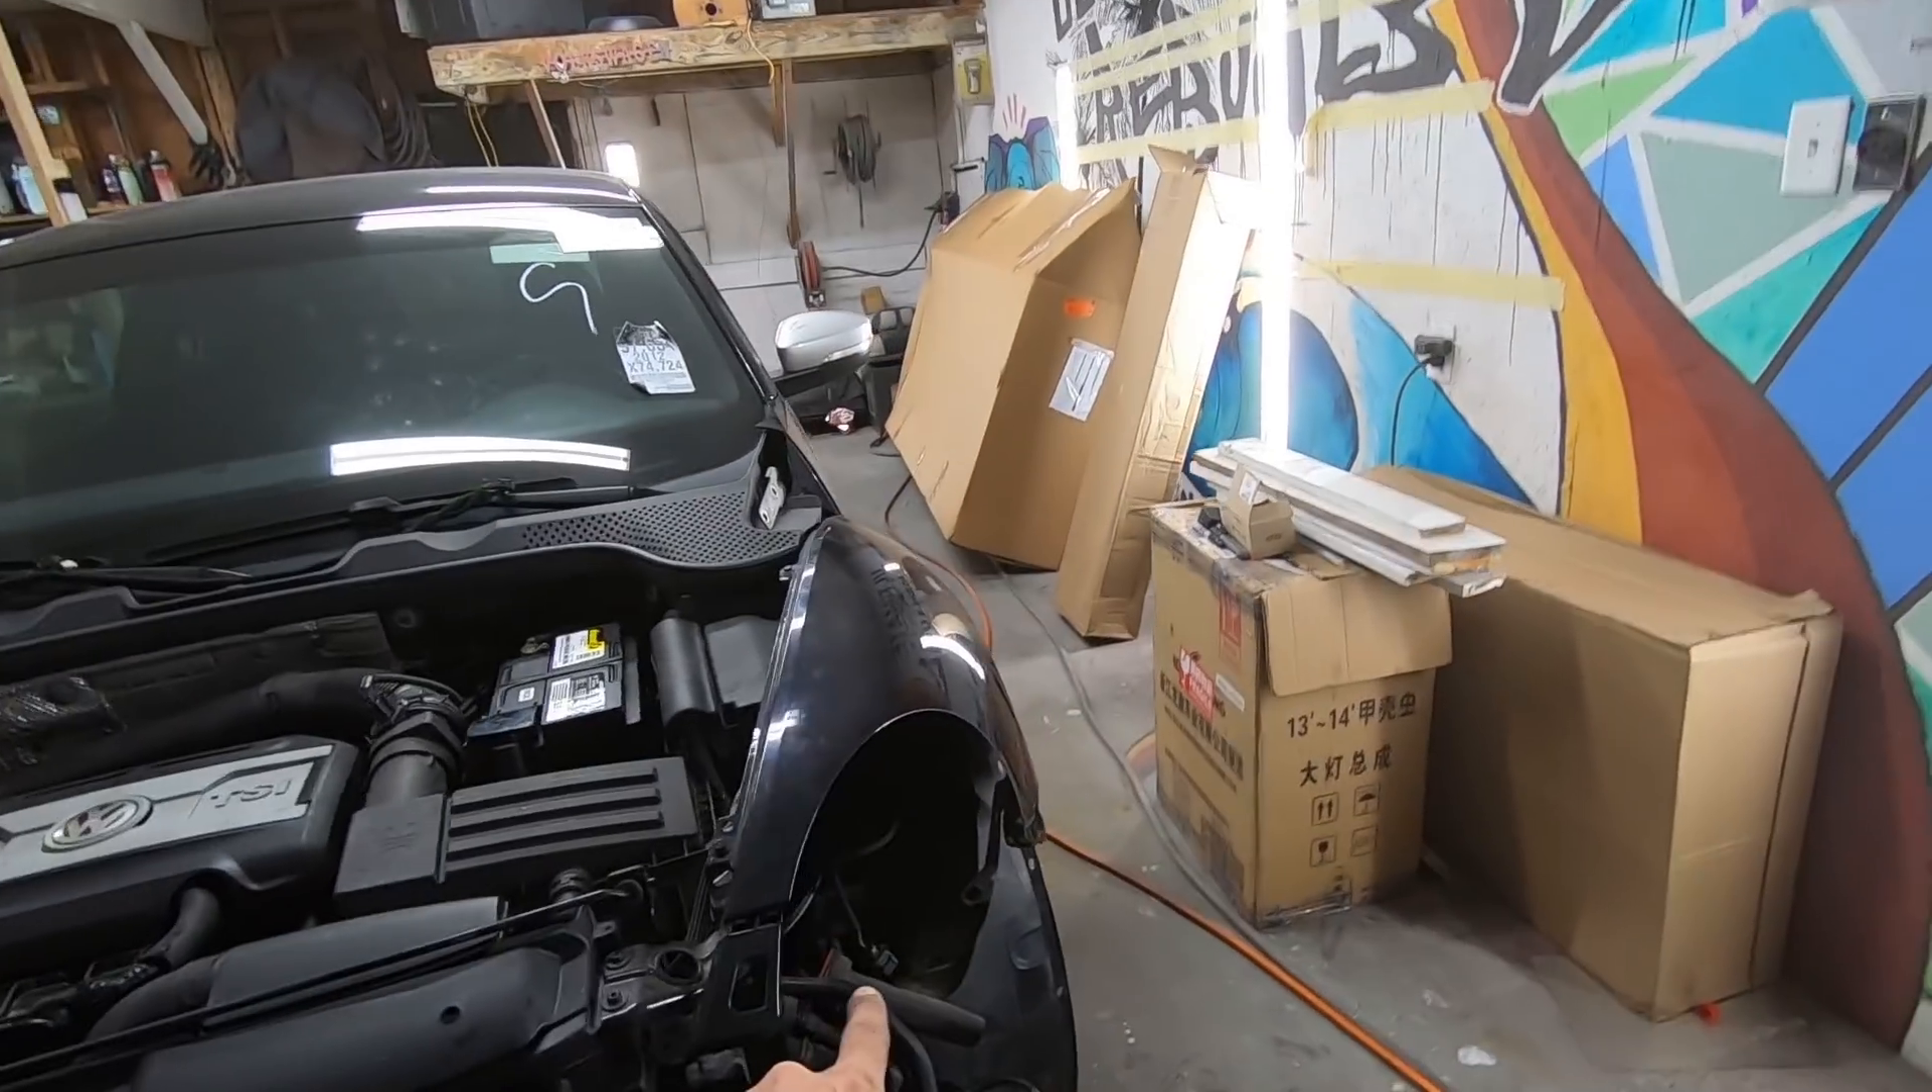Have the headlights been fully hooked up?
No.